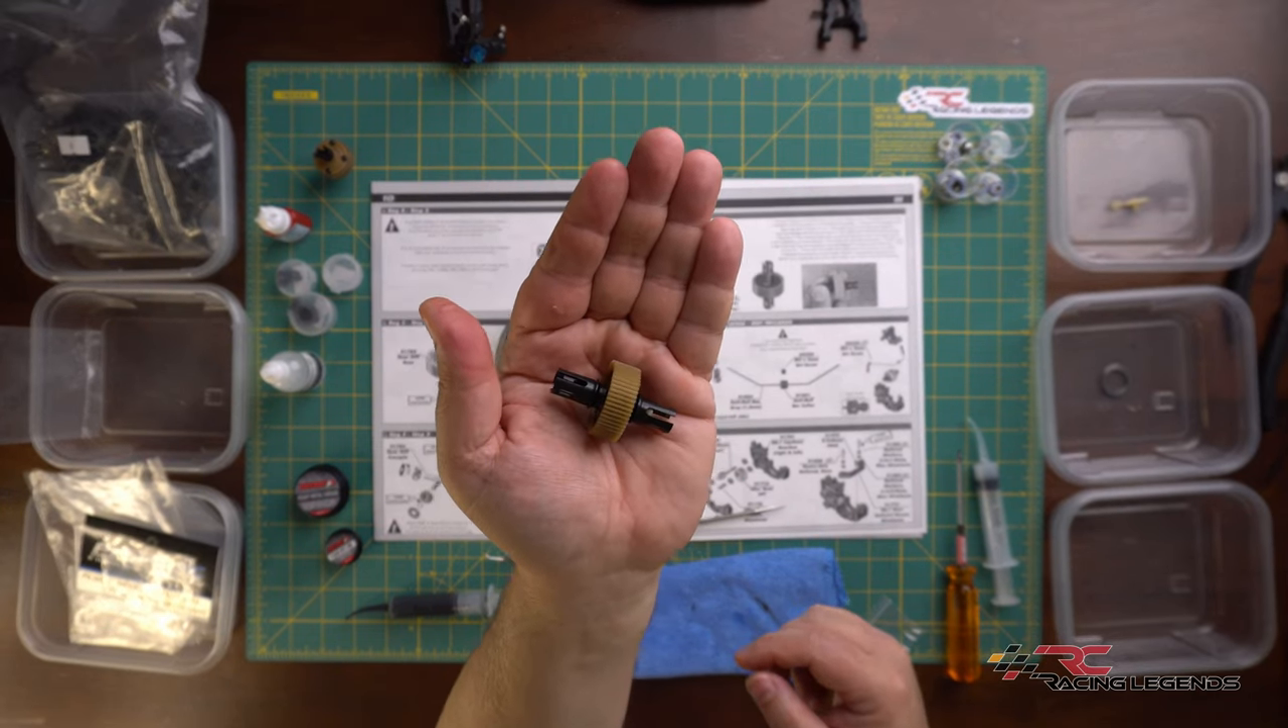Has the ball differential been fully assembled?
Yes.